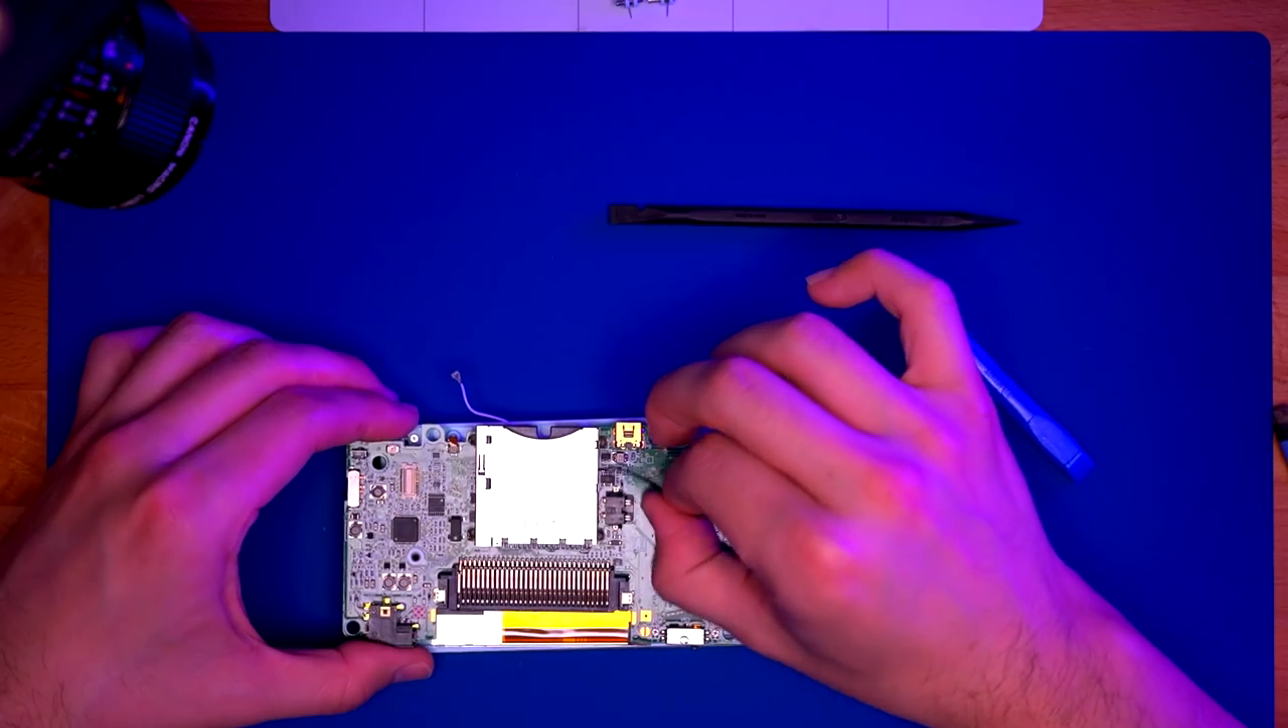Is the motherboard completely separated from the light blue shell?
No.